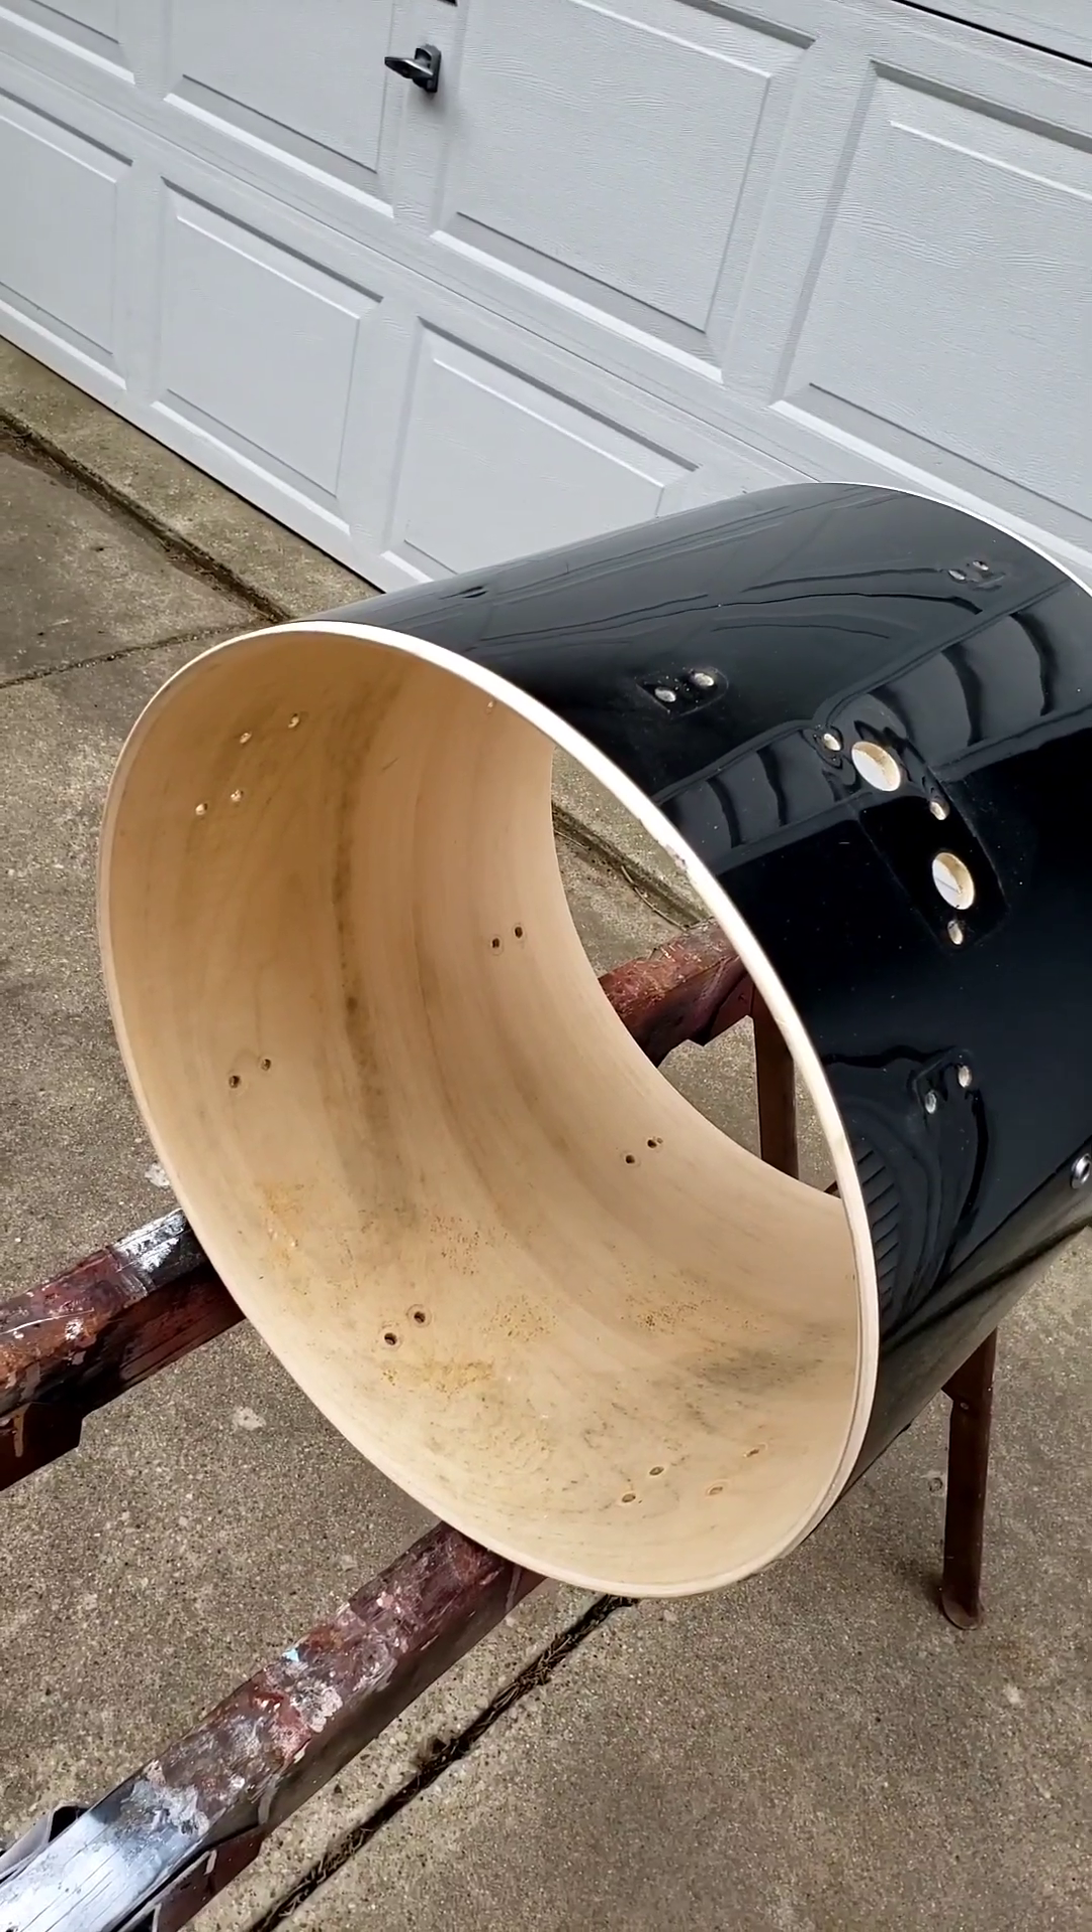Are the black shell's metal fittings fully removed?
Yes.